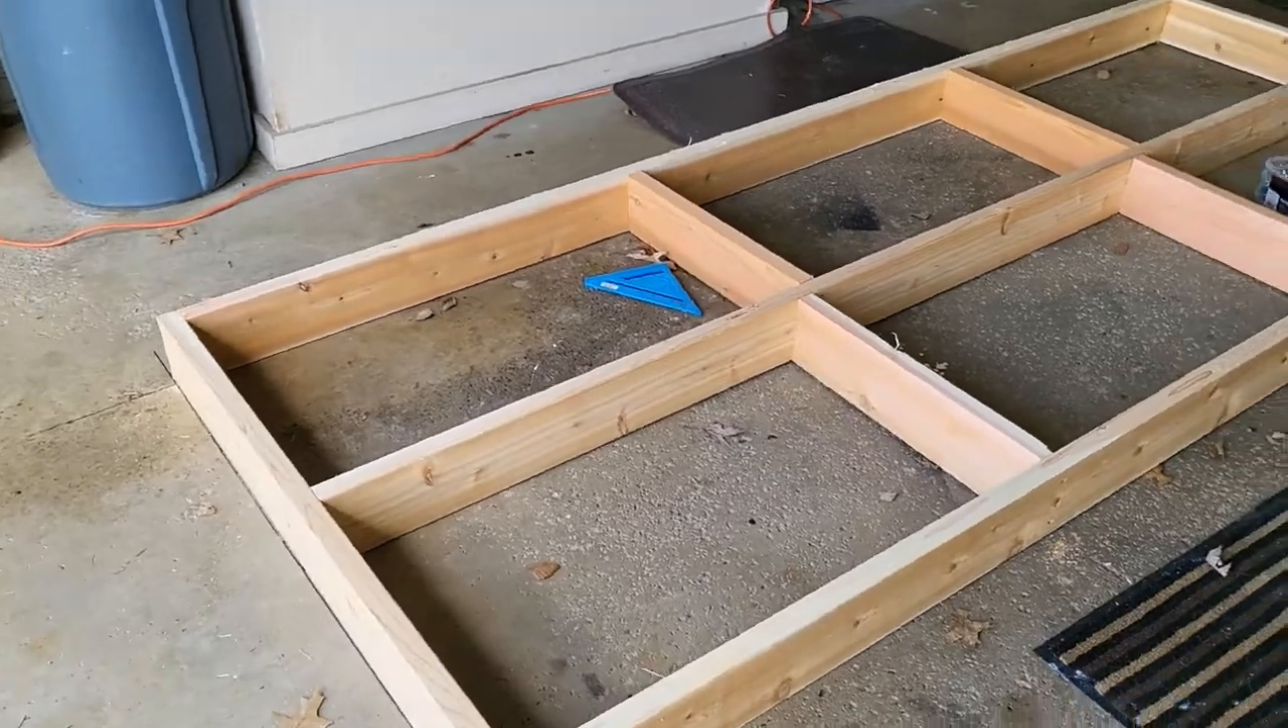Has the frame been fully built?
Yes.